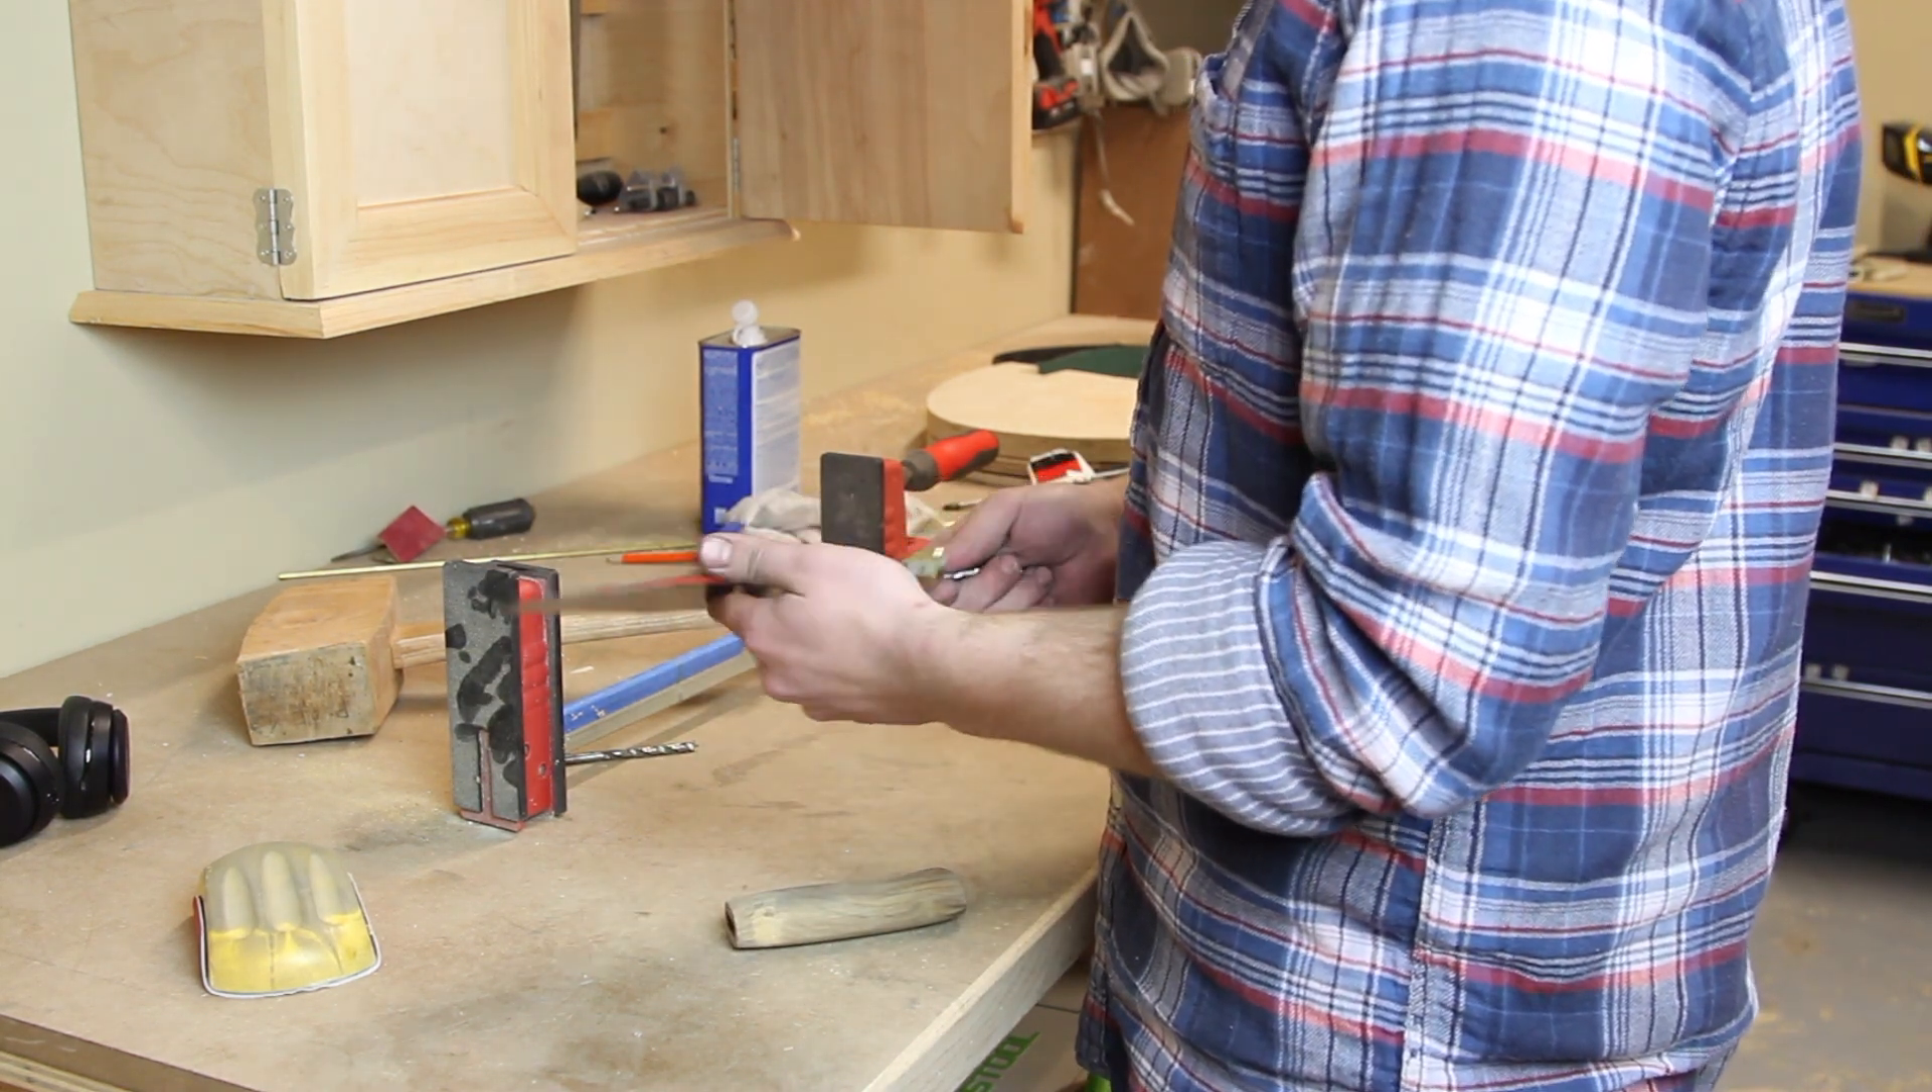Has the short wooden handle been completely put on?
No.